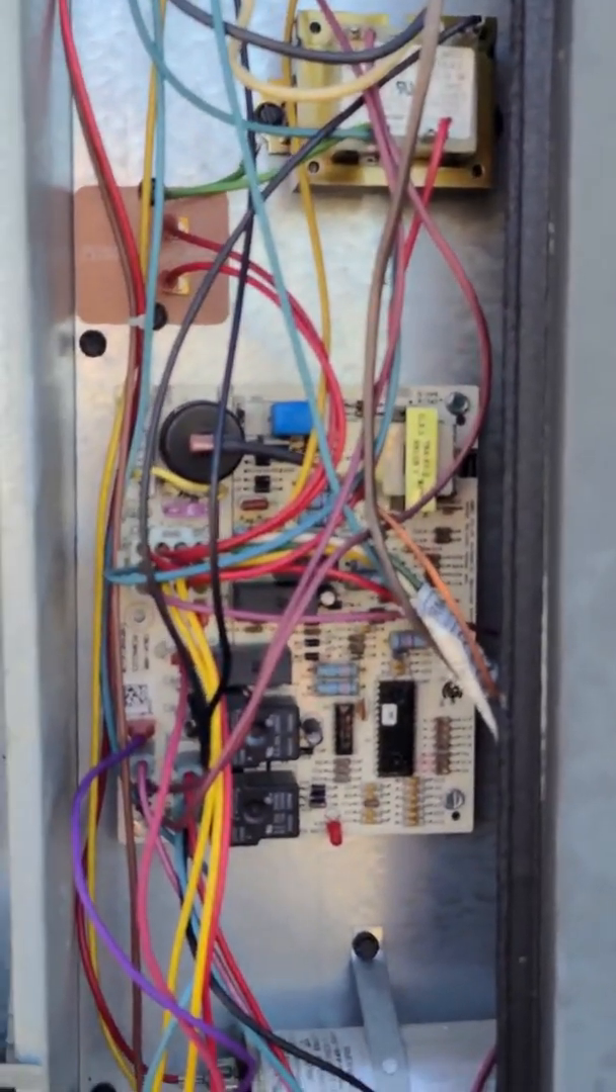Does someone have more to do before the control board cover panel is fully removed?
No.